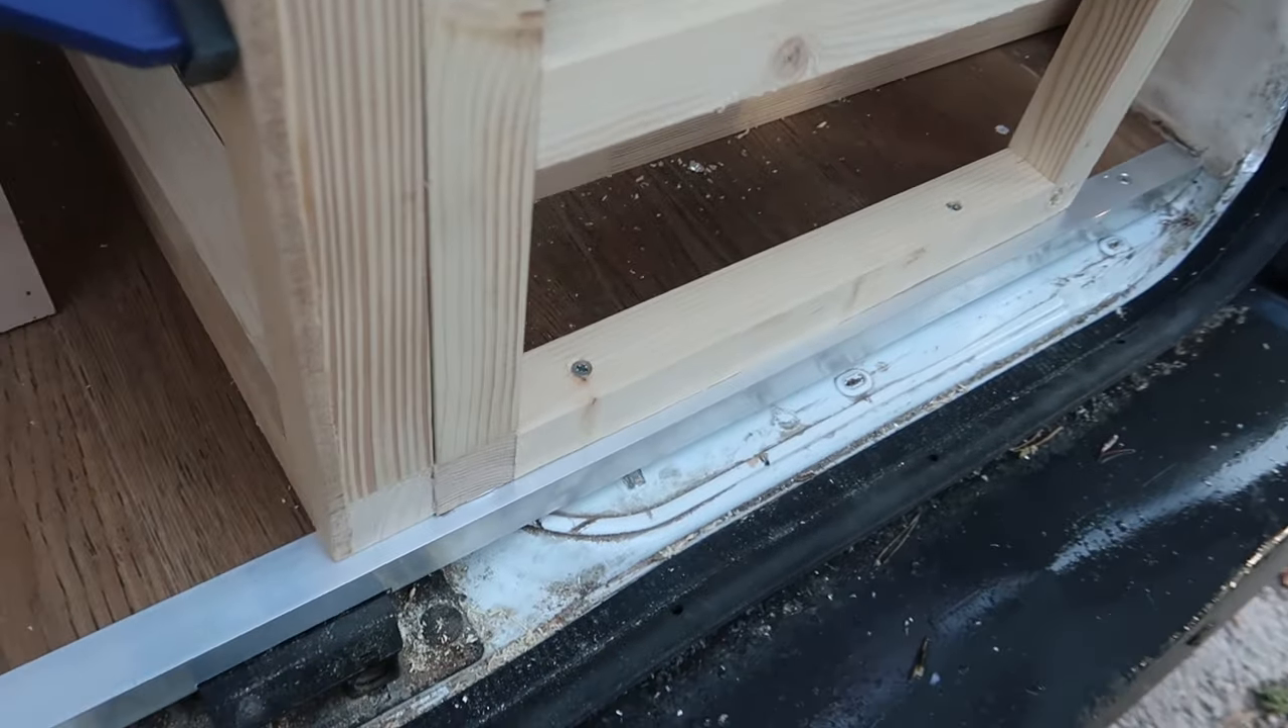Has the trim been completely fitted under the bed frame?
Yes.